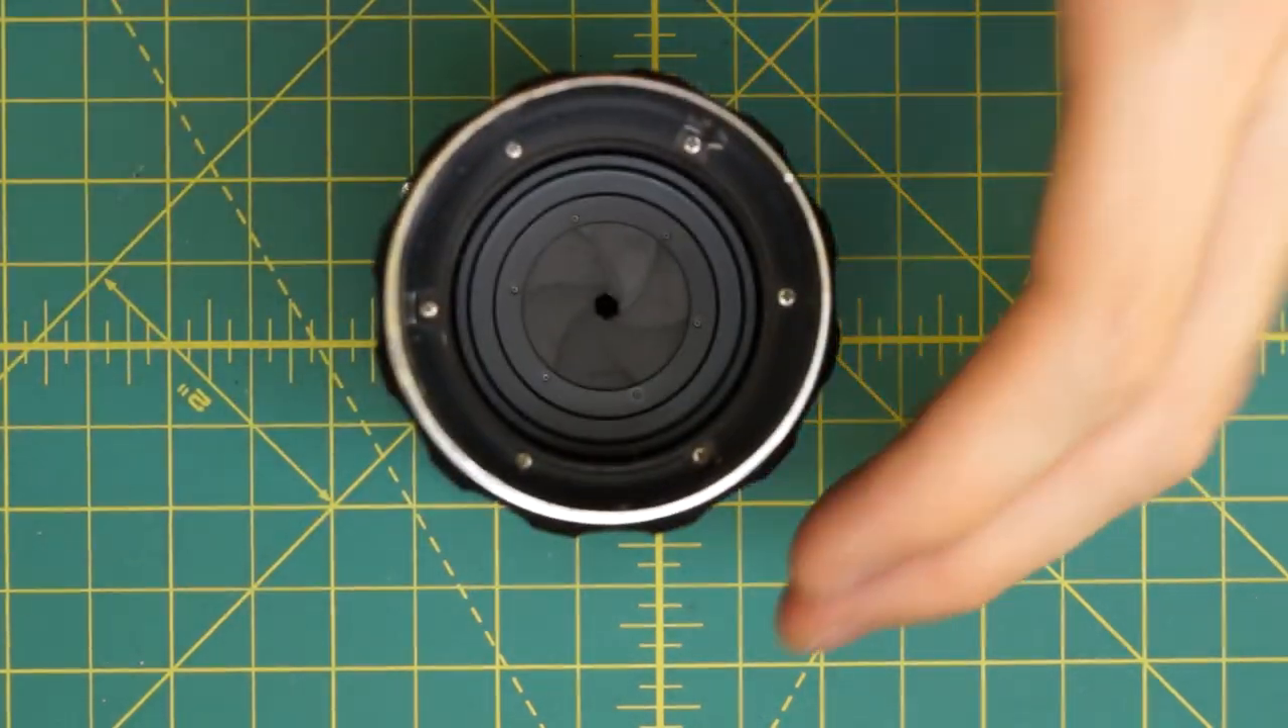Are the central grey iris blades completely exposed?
Yes.